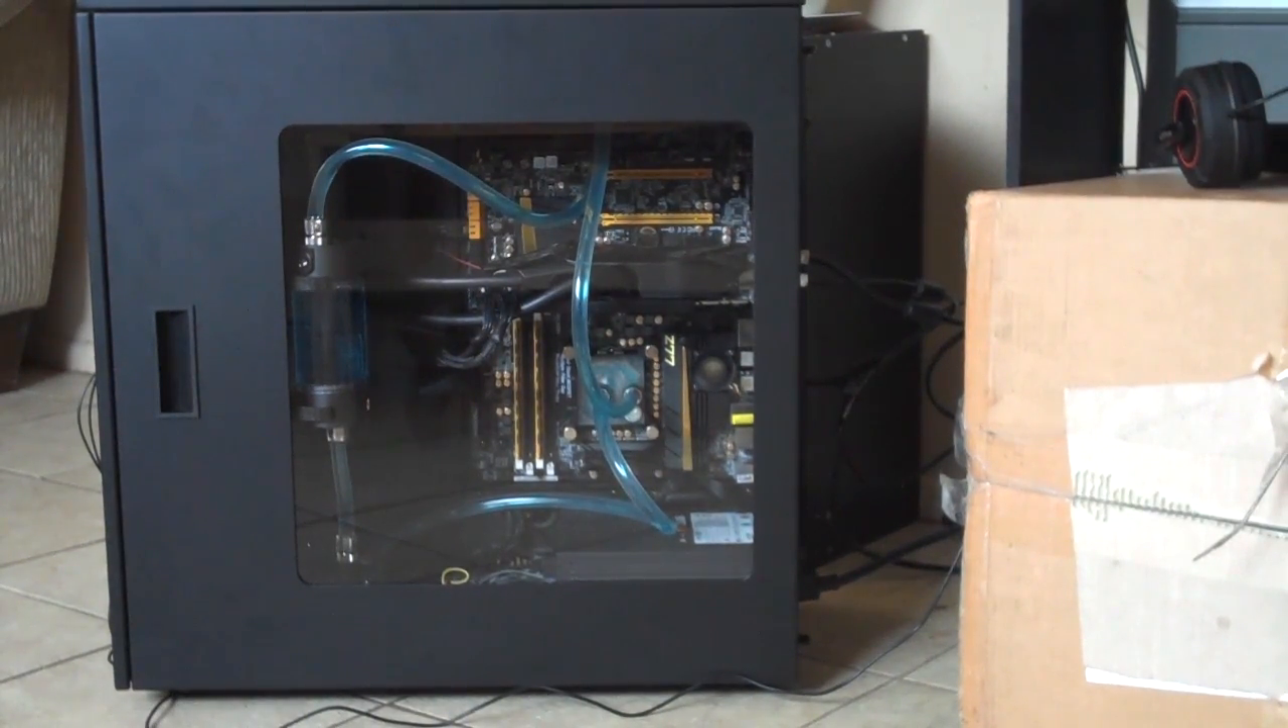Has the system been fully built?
Yes.